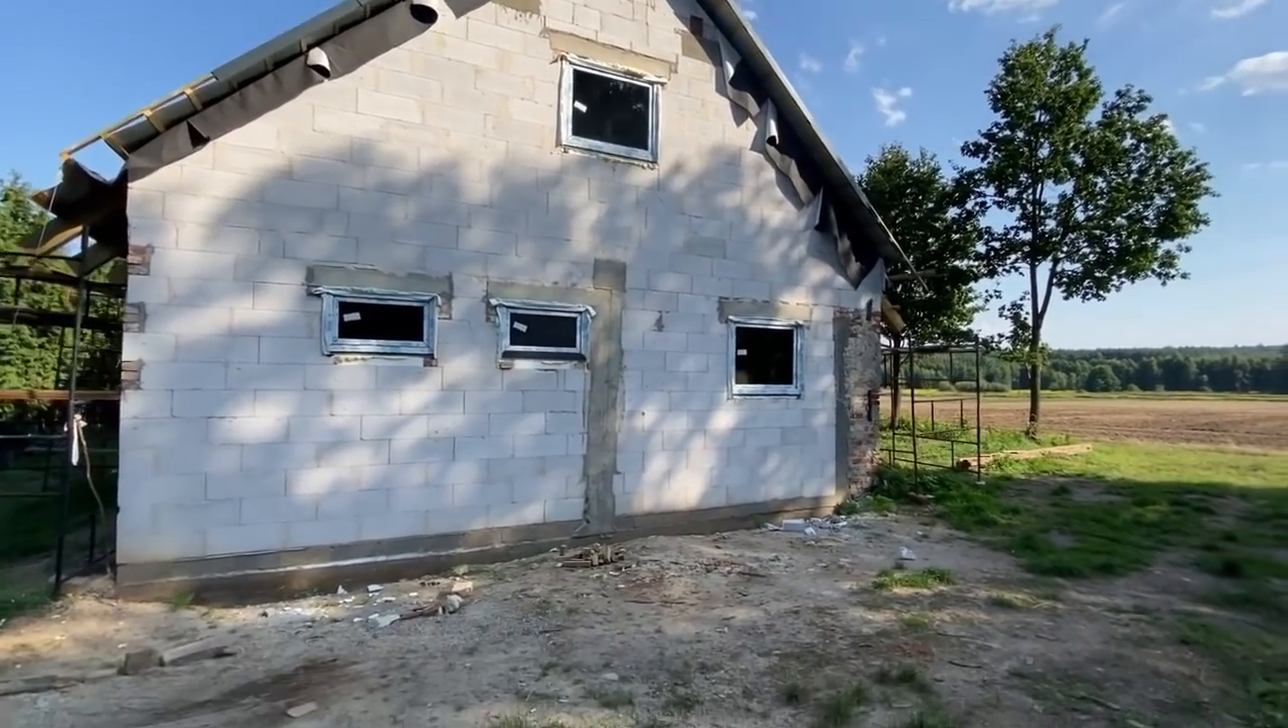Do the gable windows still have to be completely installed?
No.